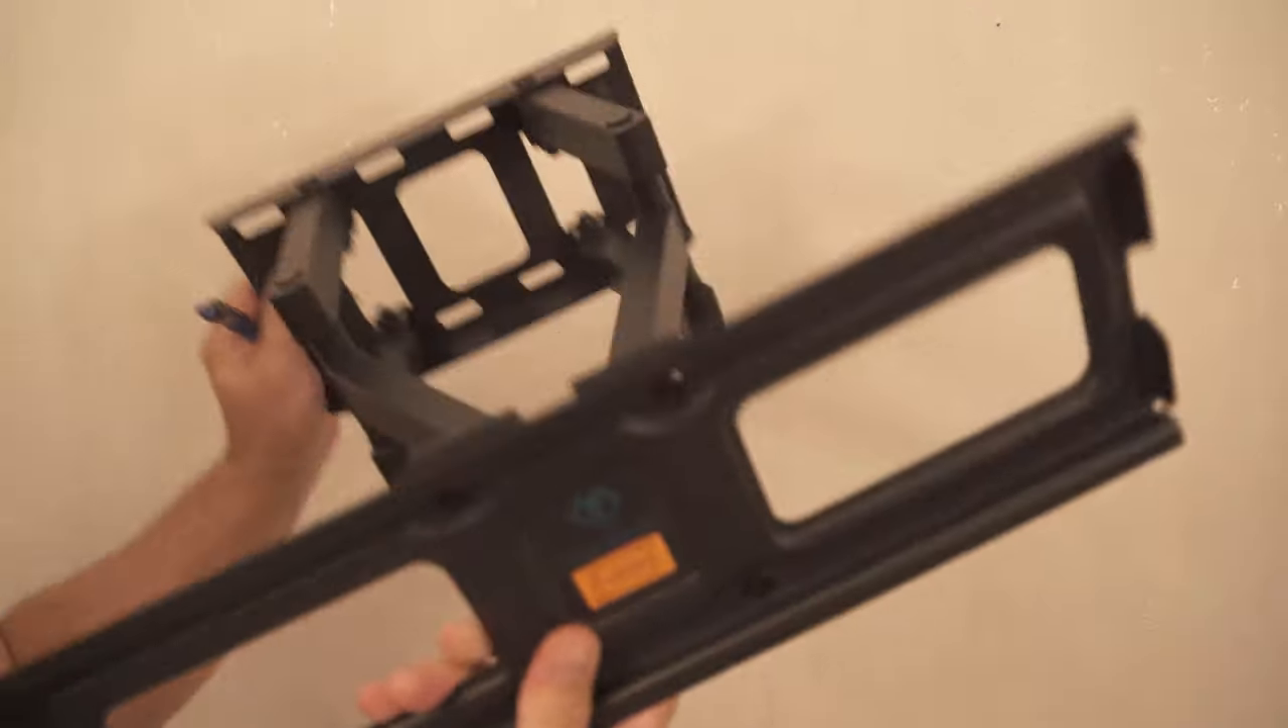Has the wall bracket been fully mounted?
No.